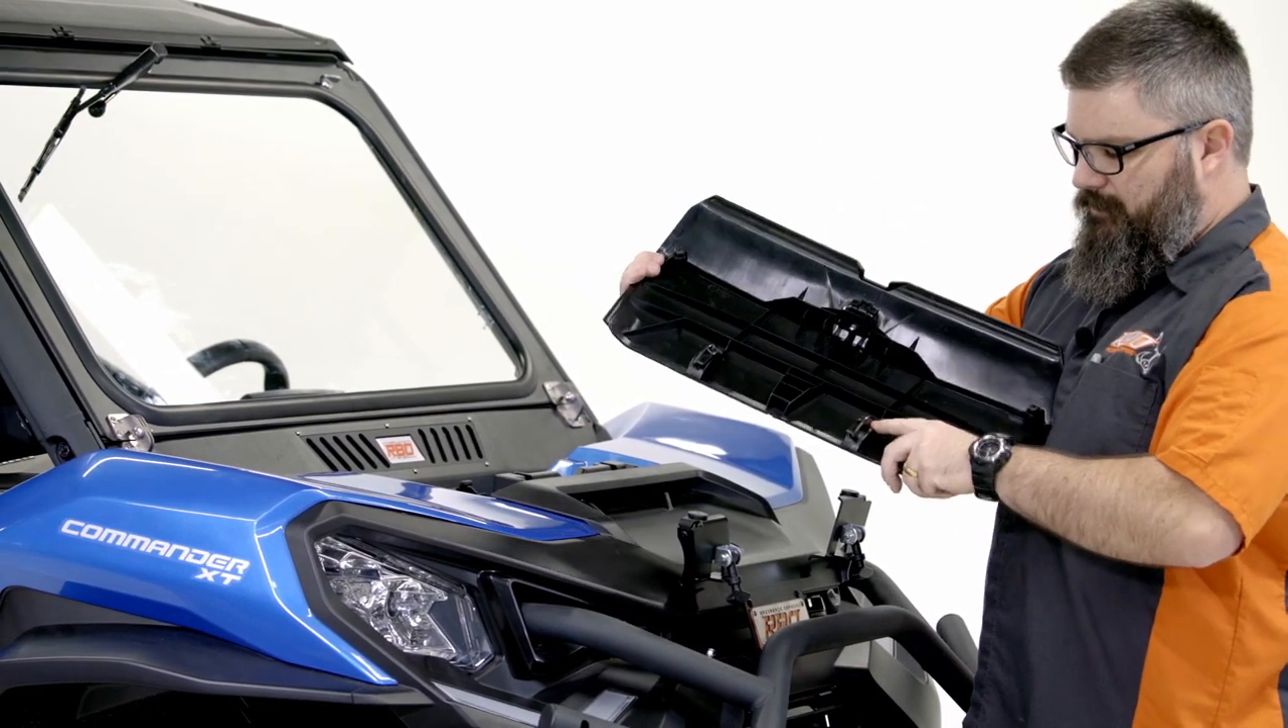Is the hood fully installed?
No.